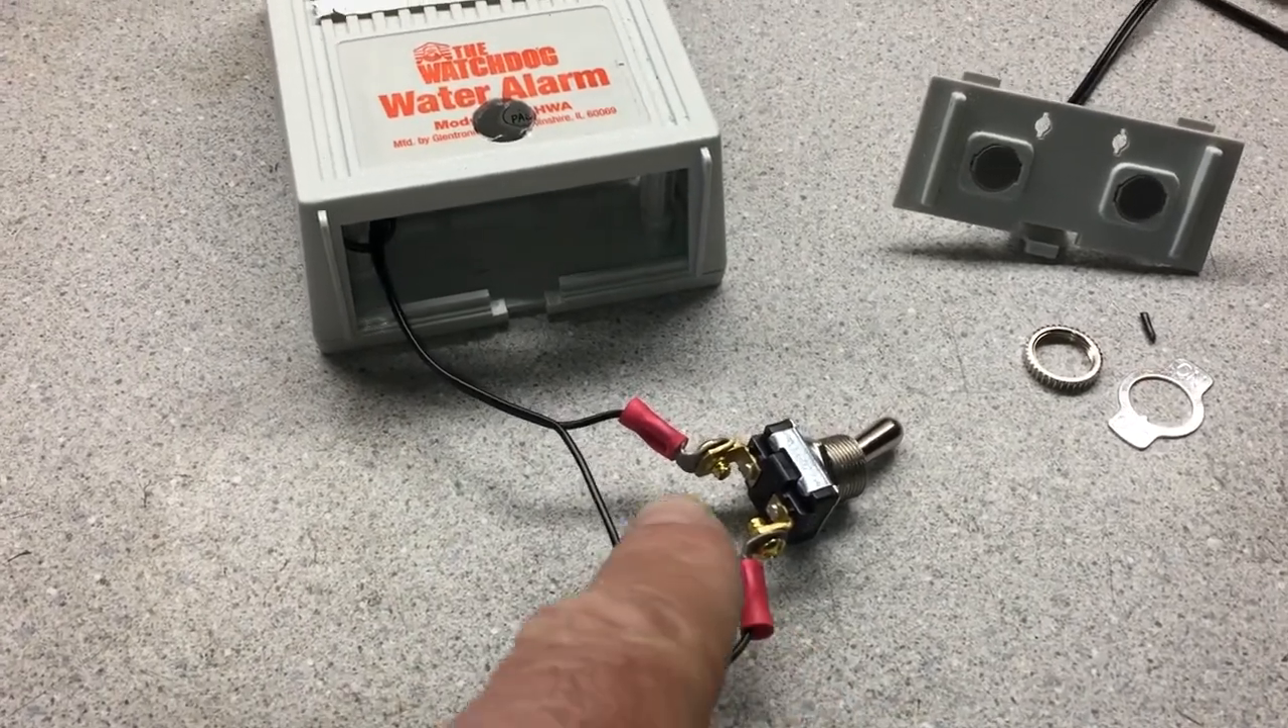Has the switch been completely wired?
Yes.